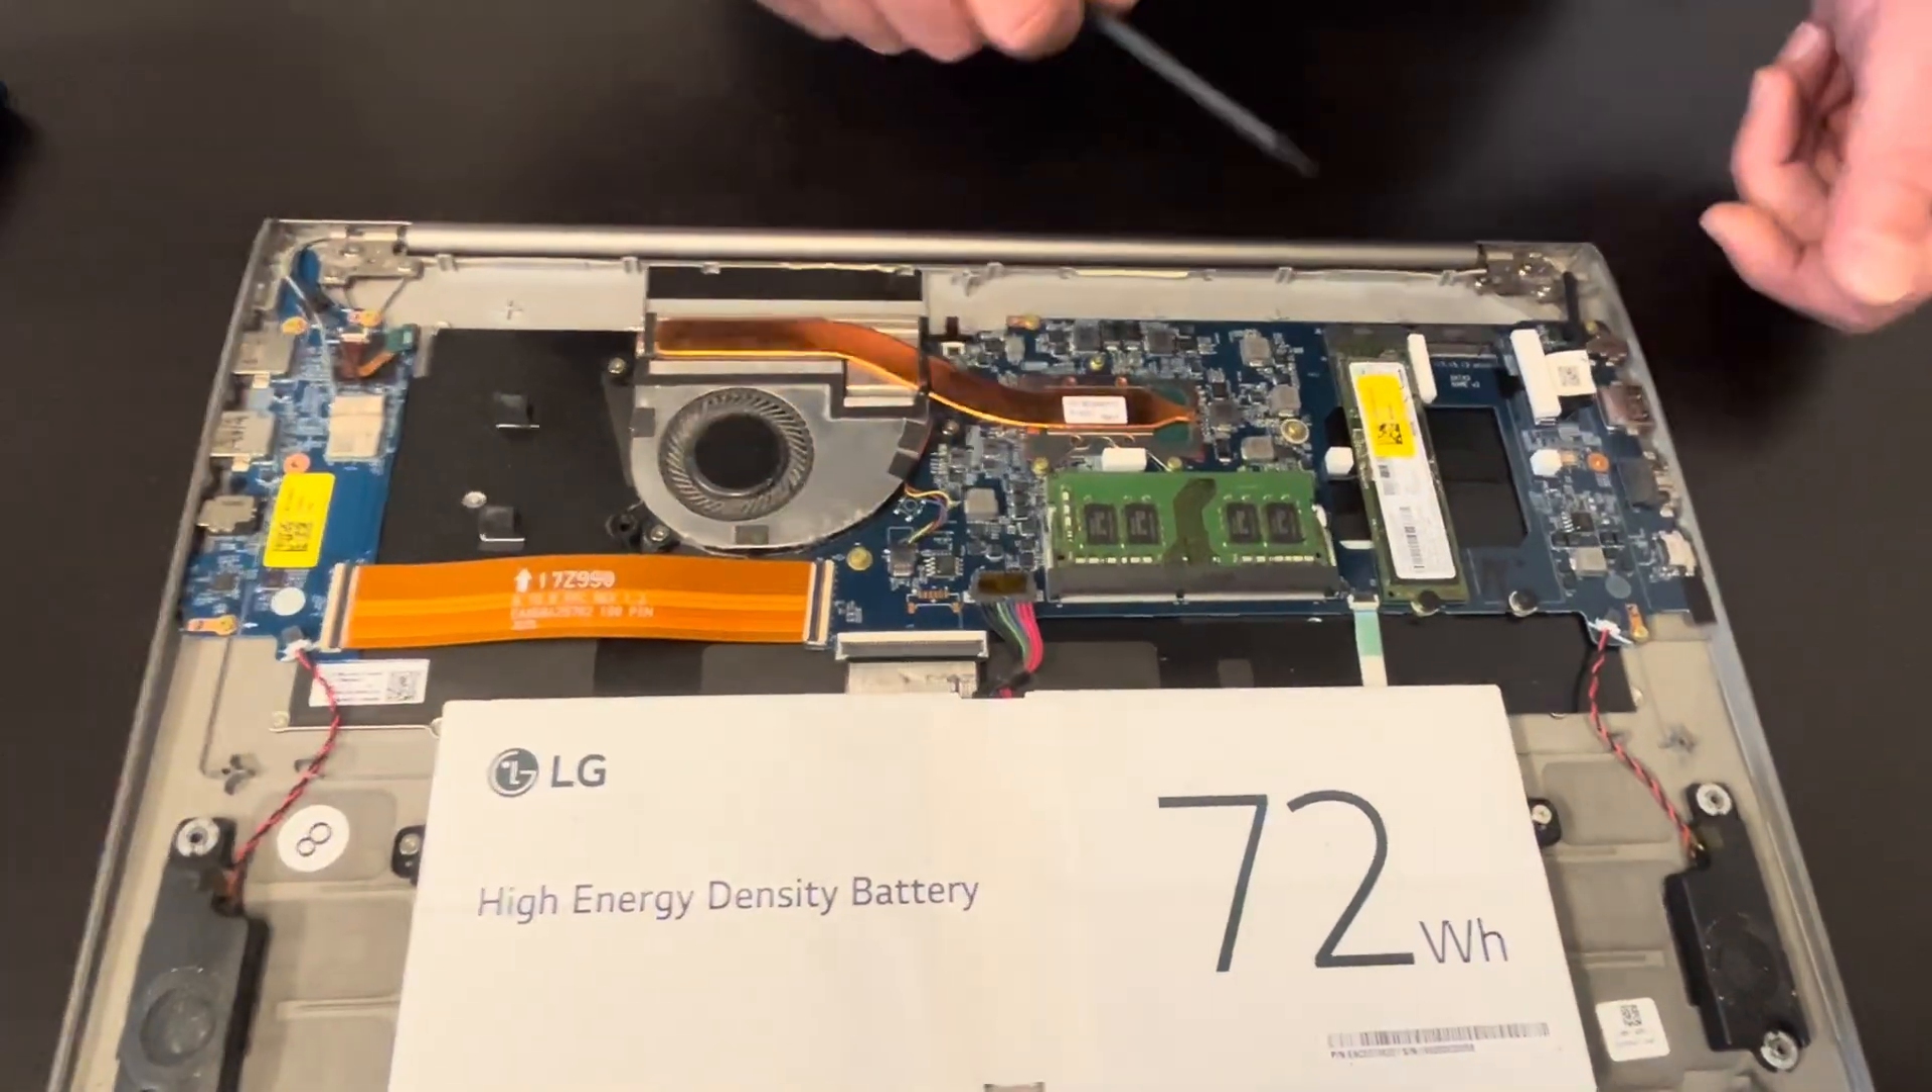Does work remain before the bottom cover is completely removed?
No.